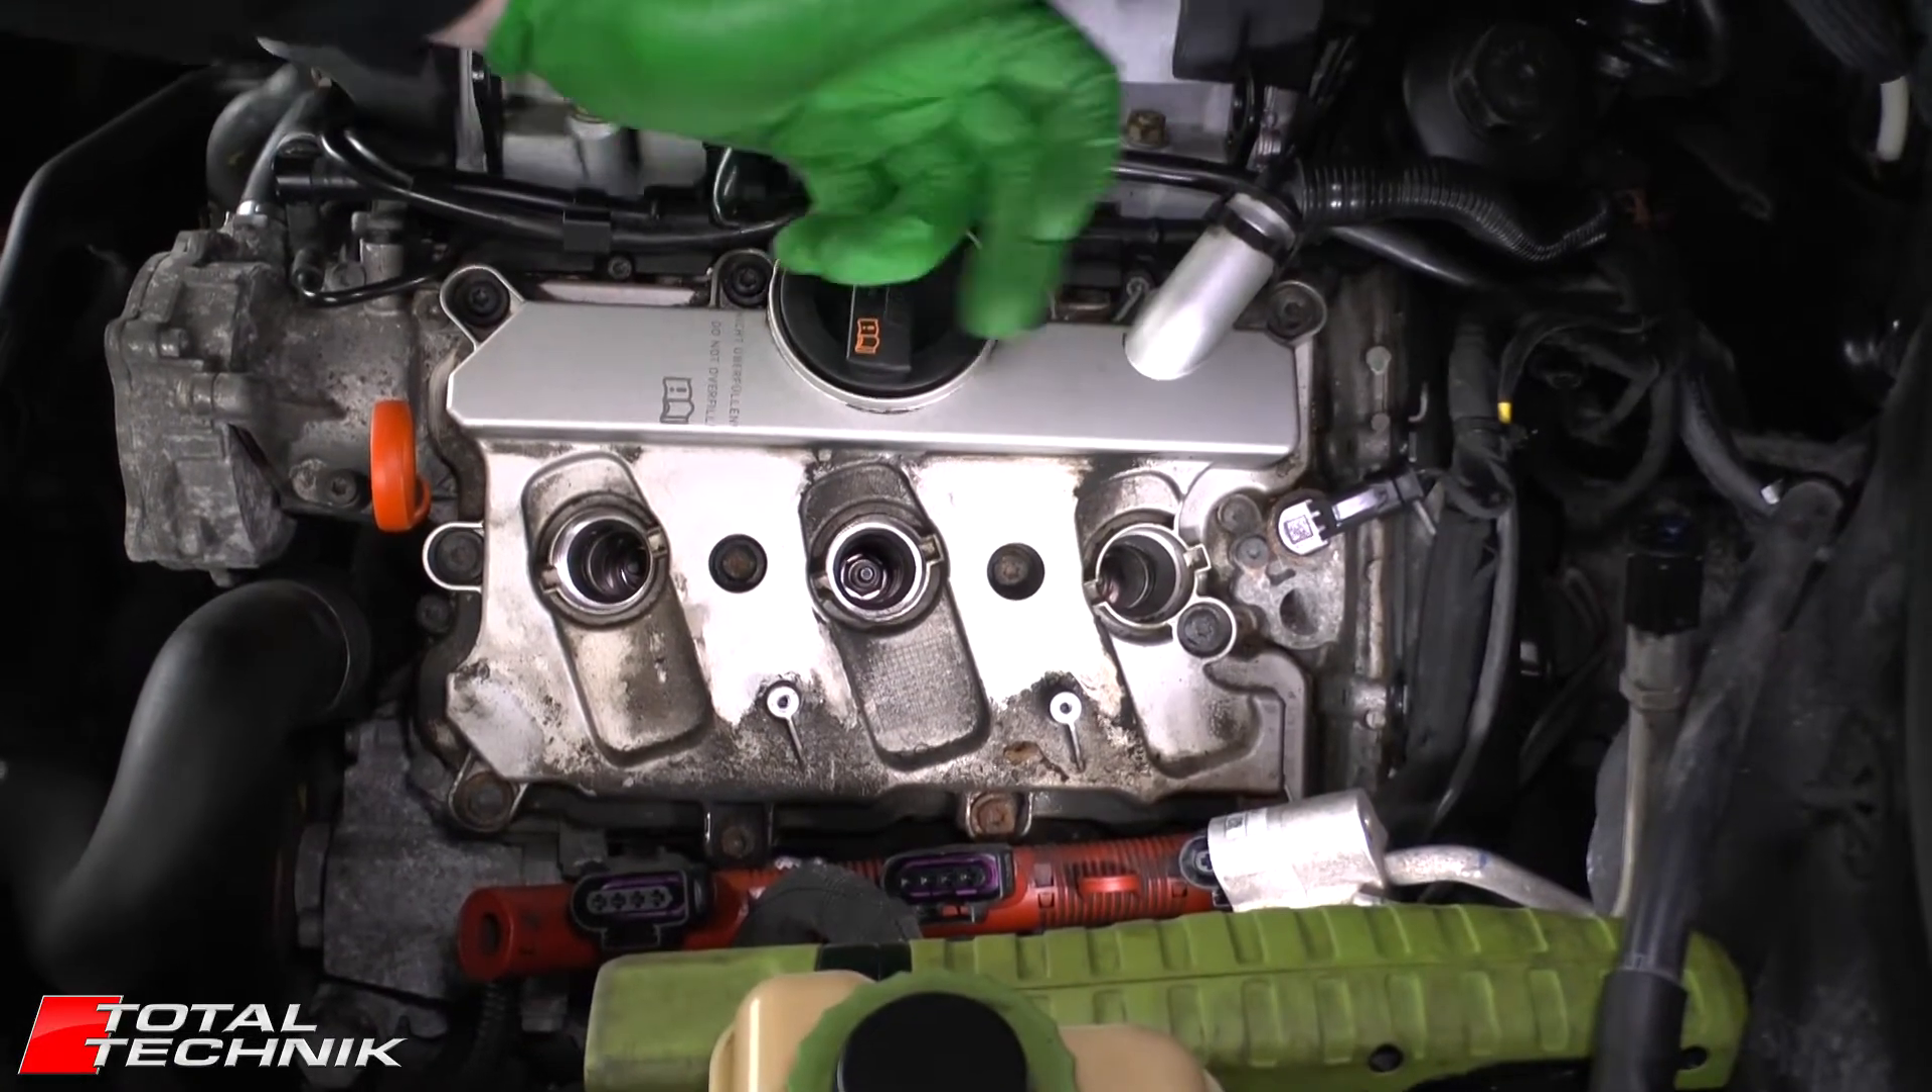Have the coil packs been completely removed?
Yes.